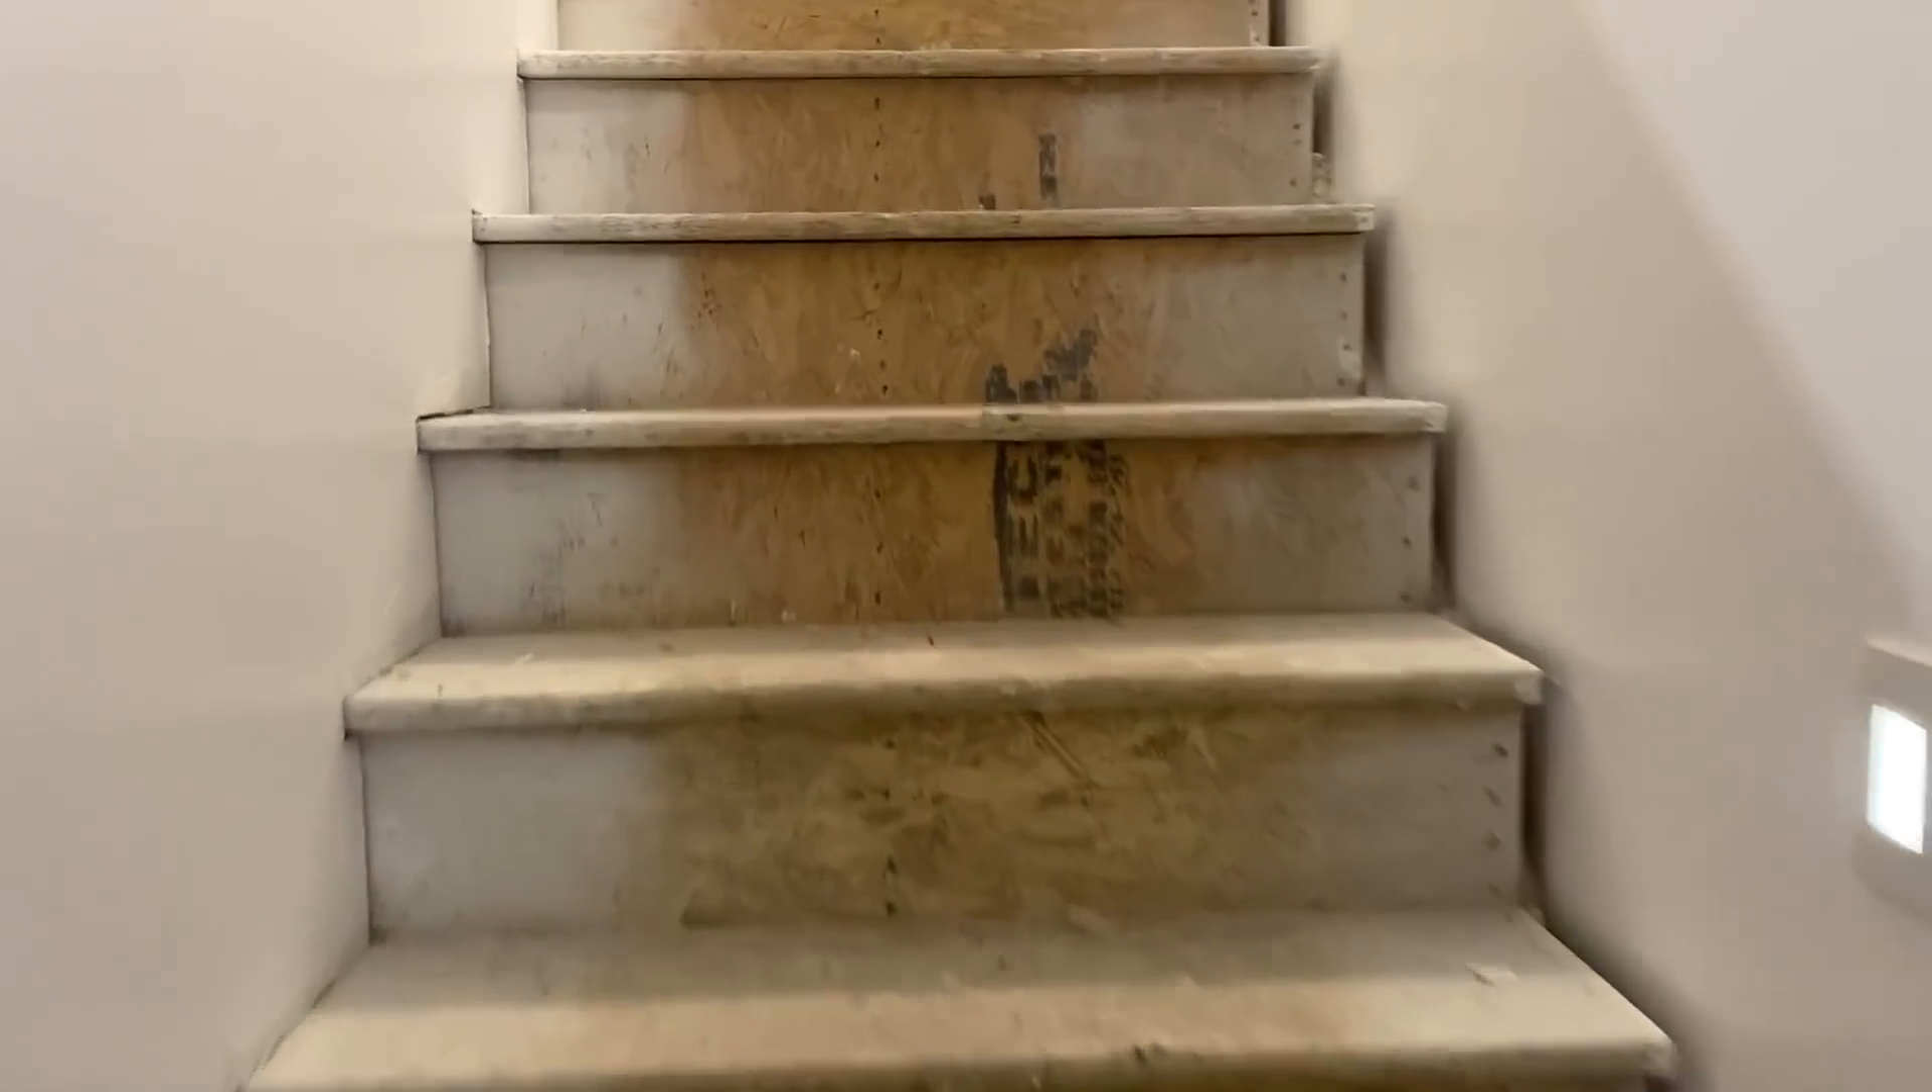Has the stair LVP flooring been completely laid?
No.